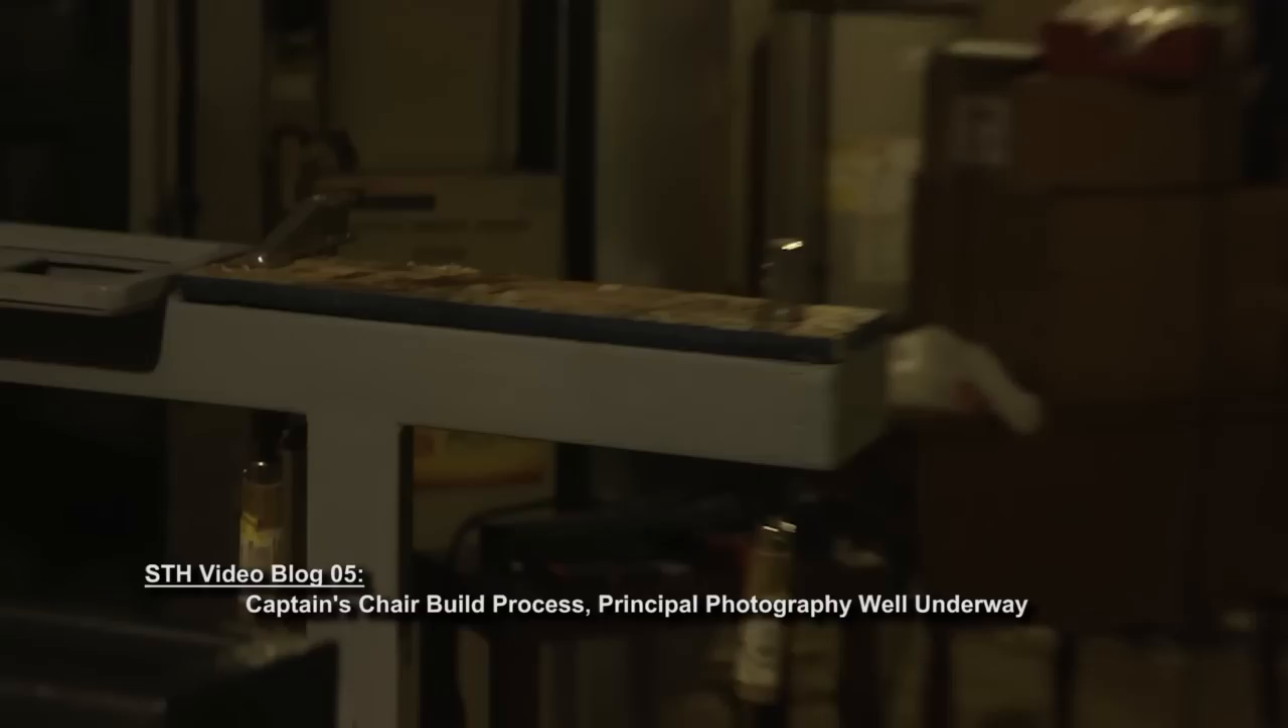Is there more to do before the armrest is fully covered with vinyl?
Yes.